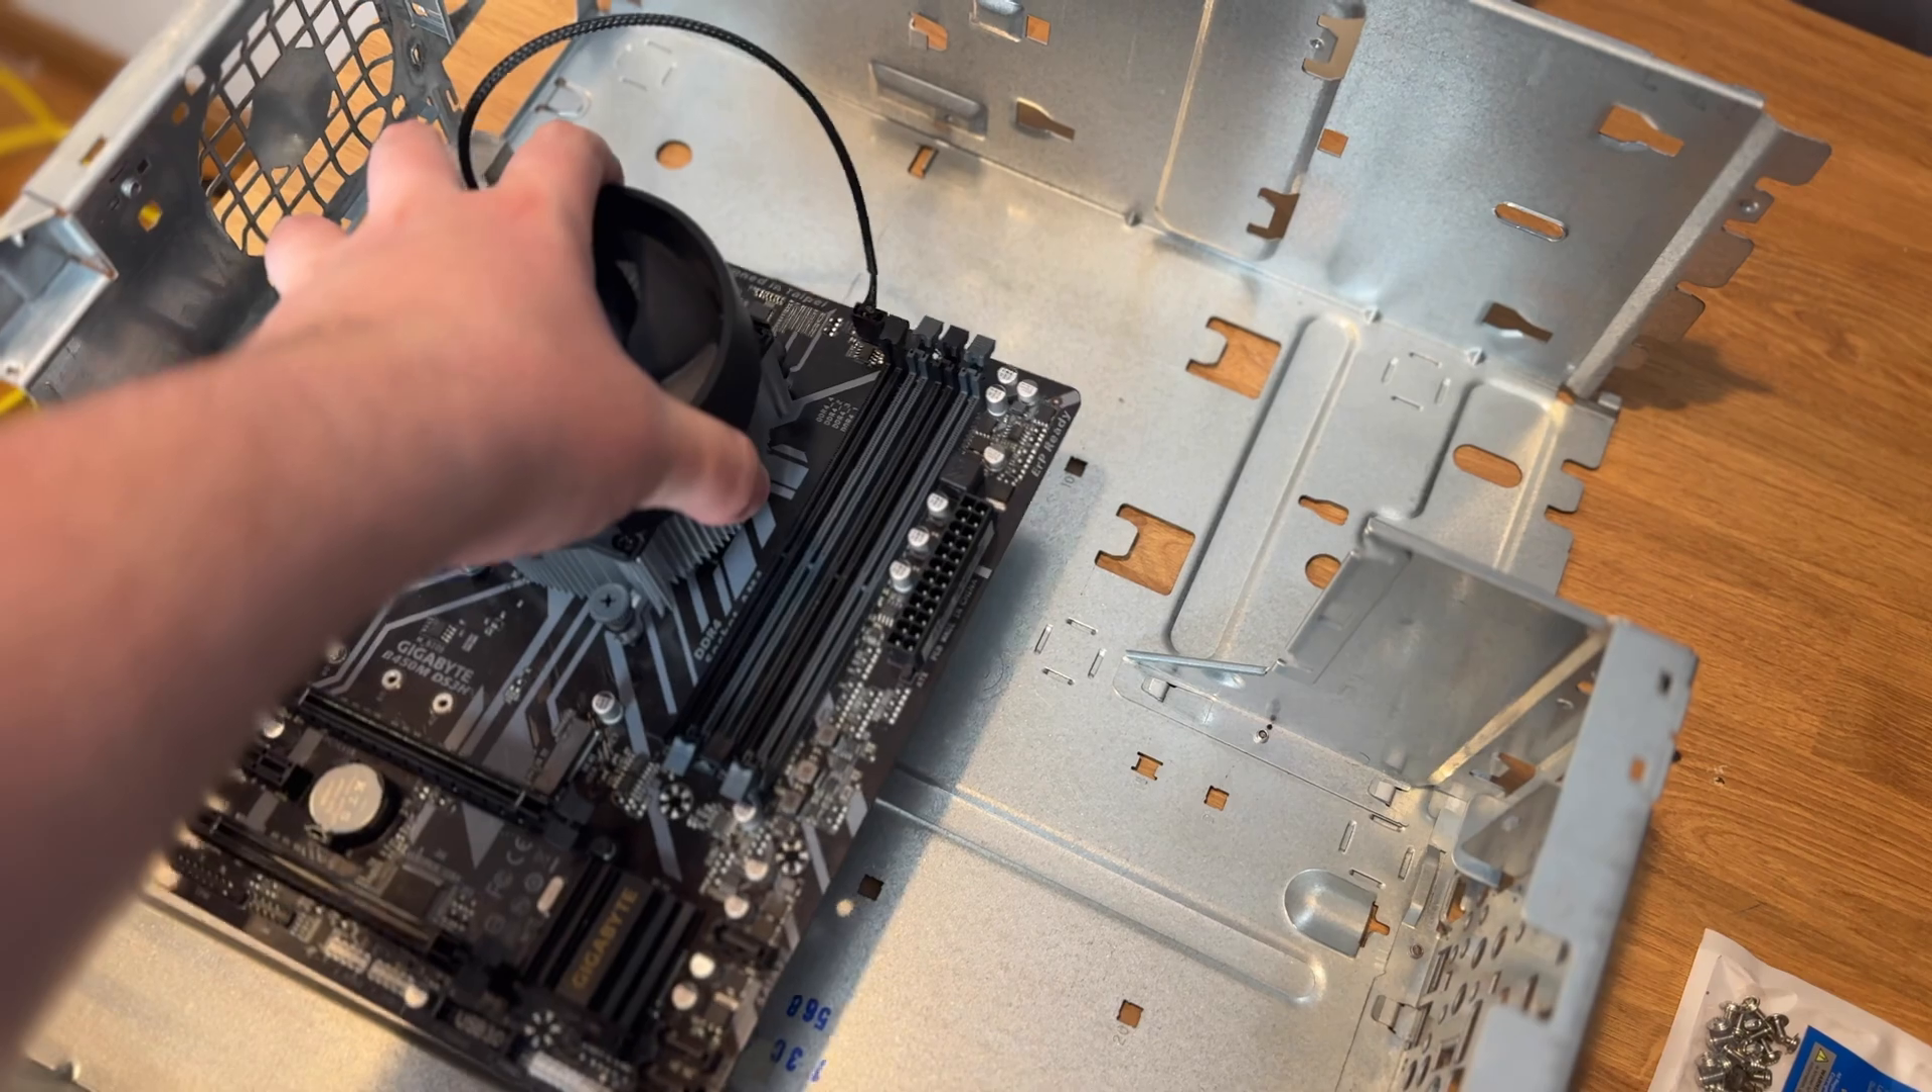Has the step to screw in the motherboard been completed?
No.